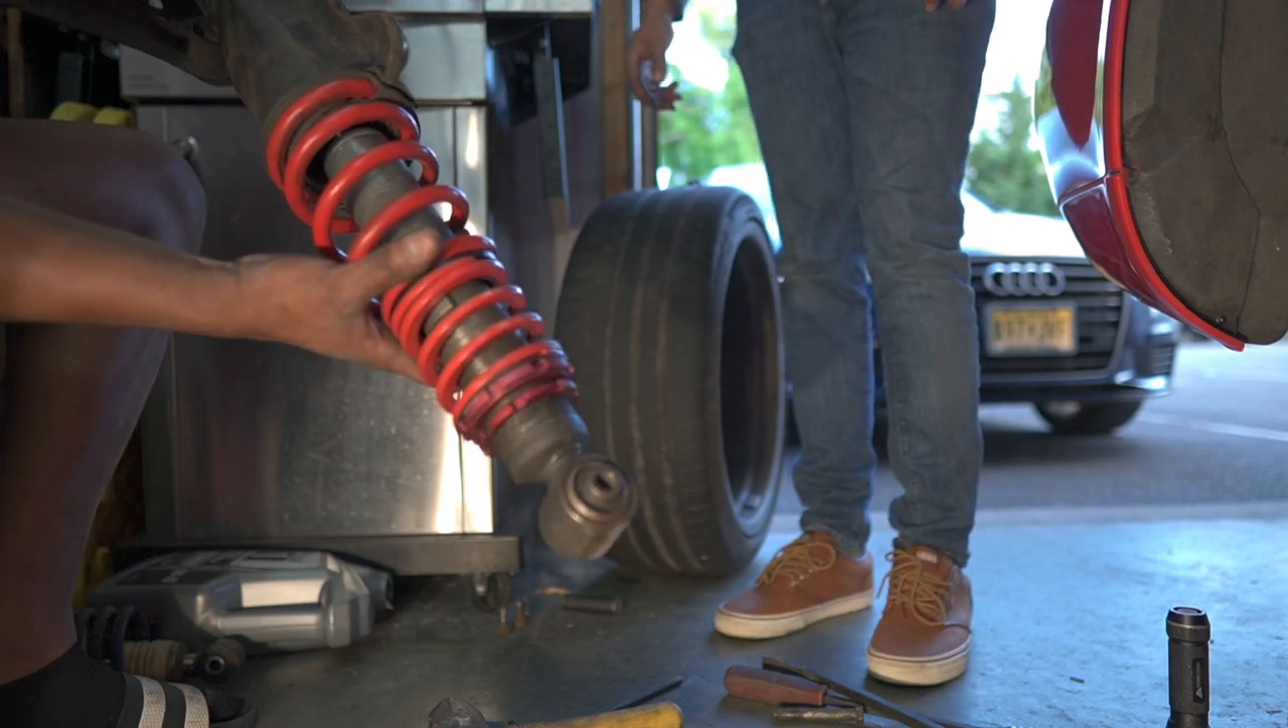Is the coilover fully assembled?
Yes.